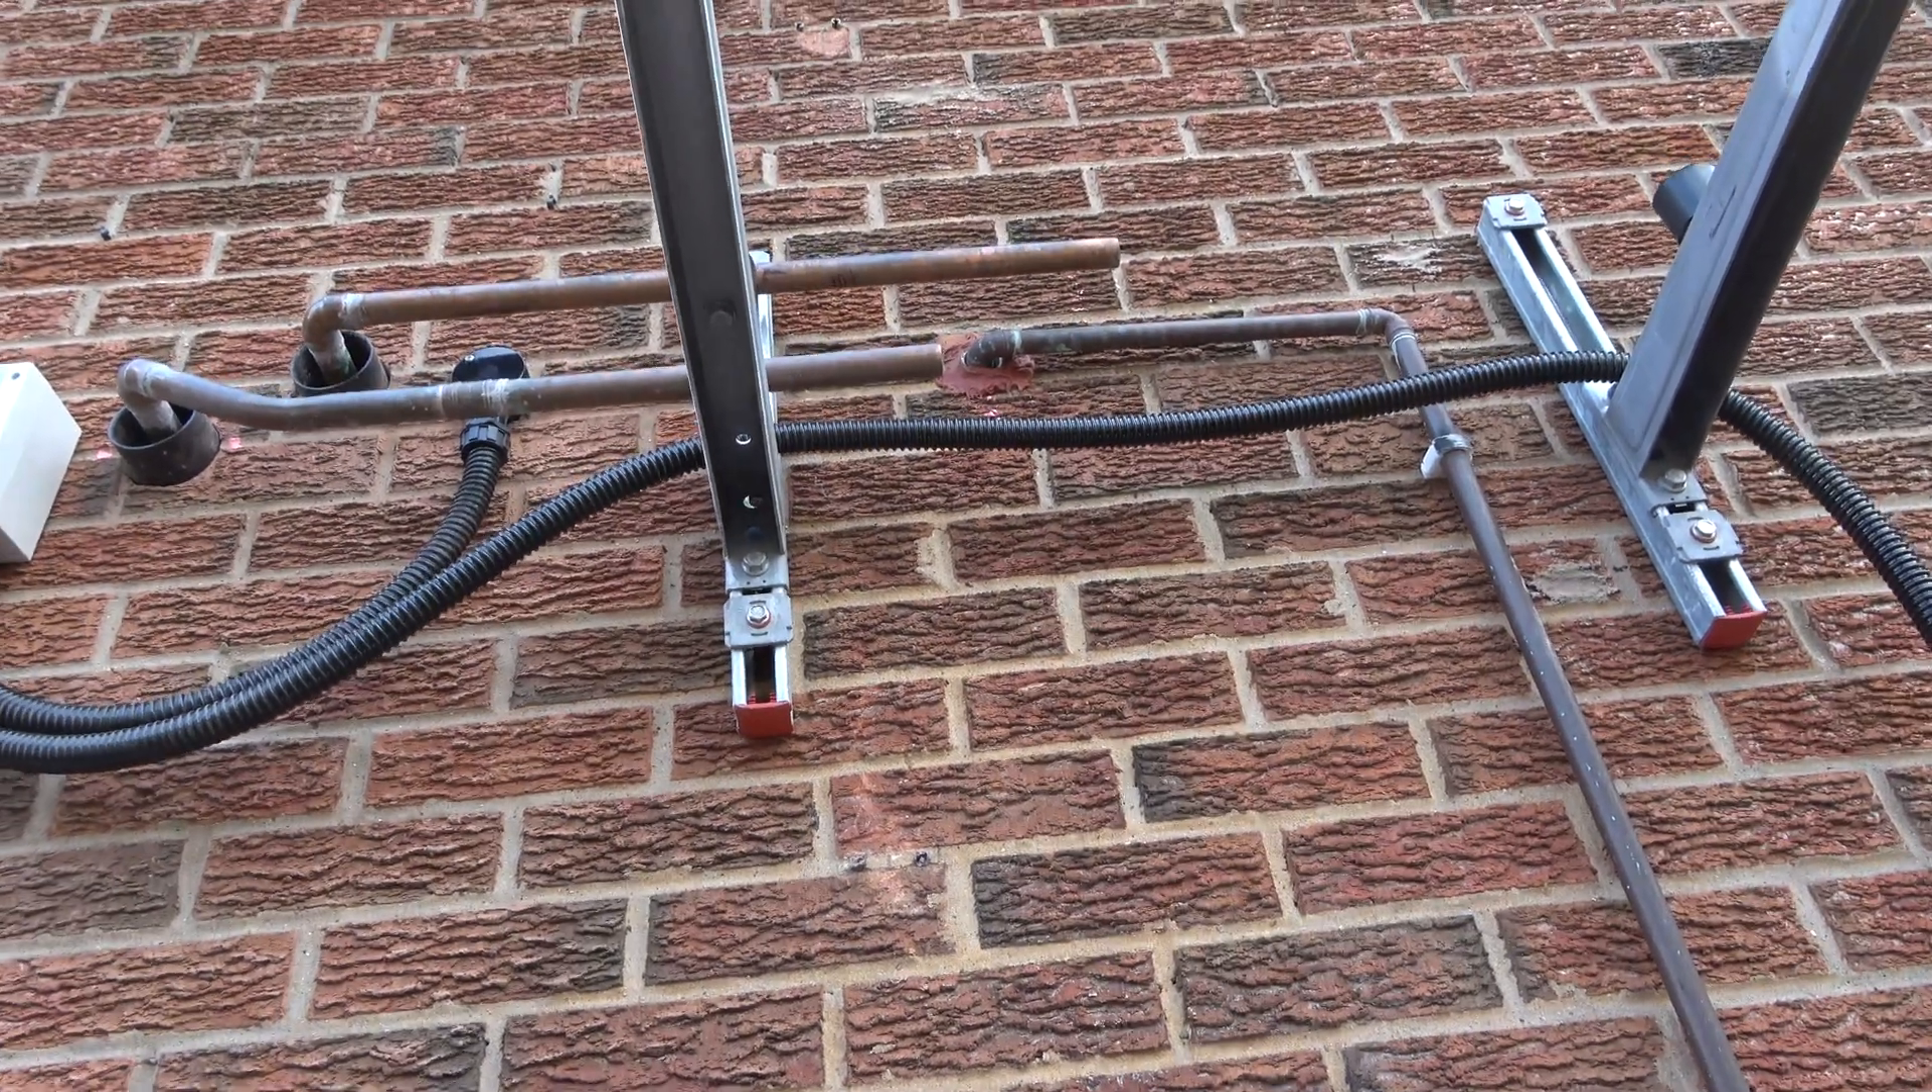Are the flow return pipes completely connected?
No.